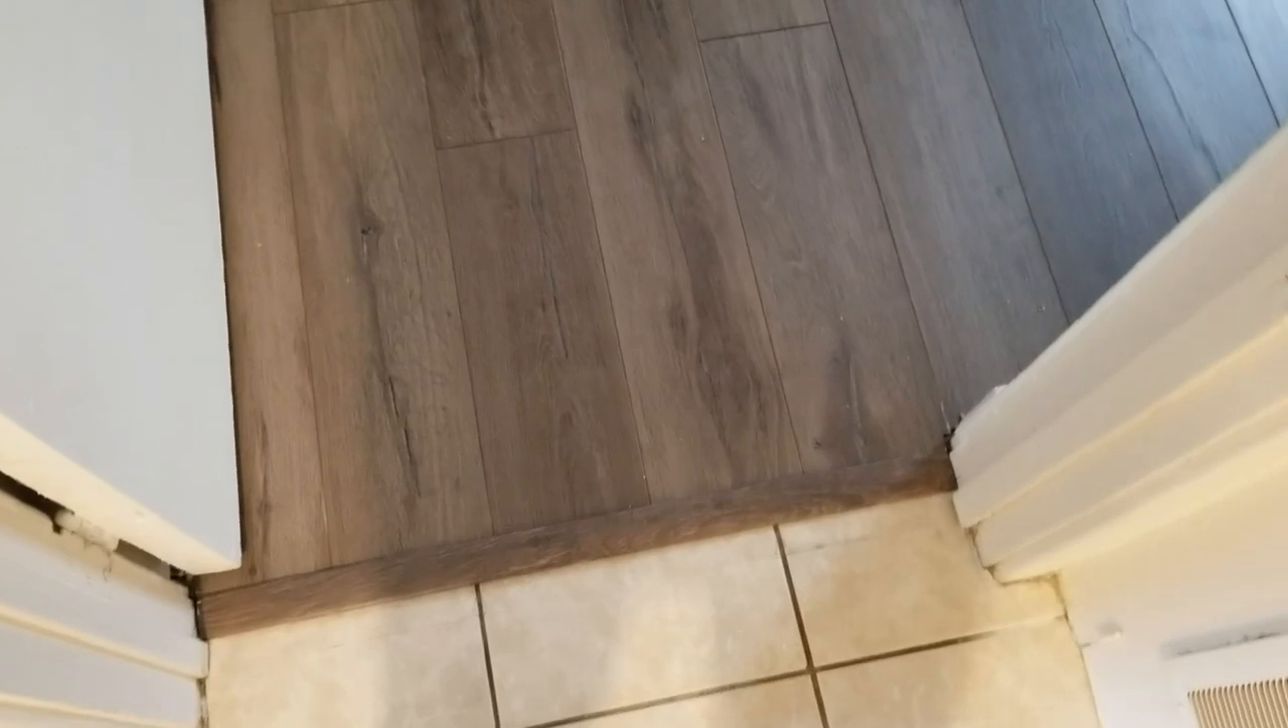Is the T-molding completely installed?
Yes.